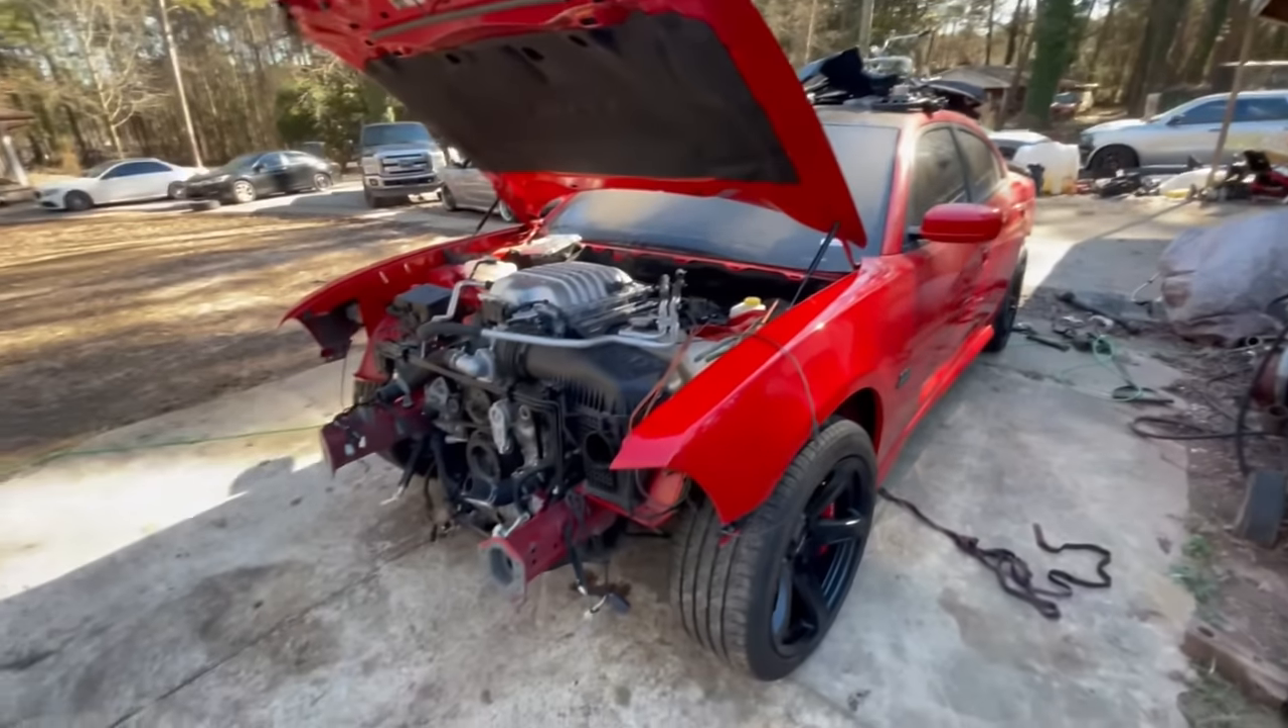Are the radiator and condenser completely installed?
No.